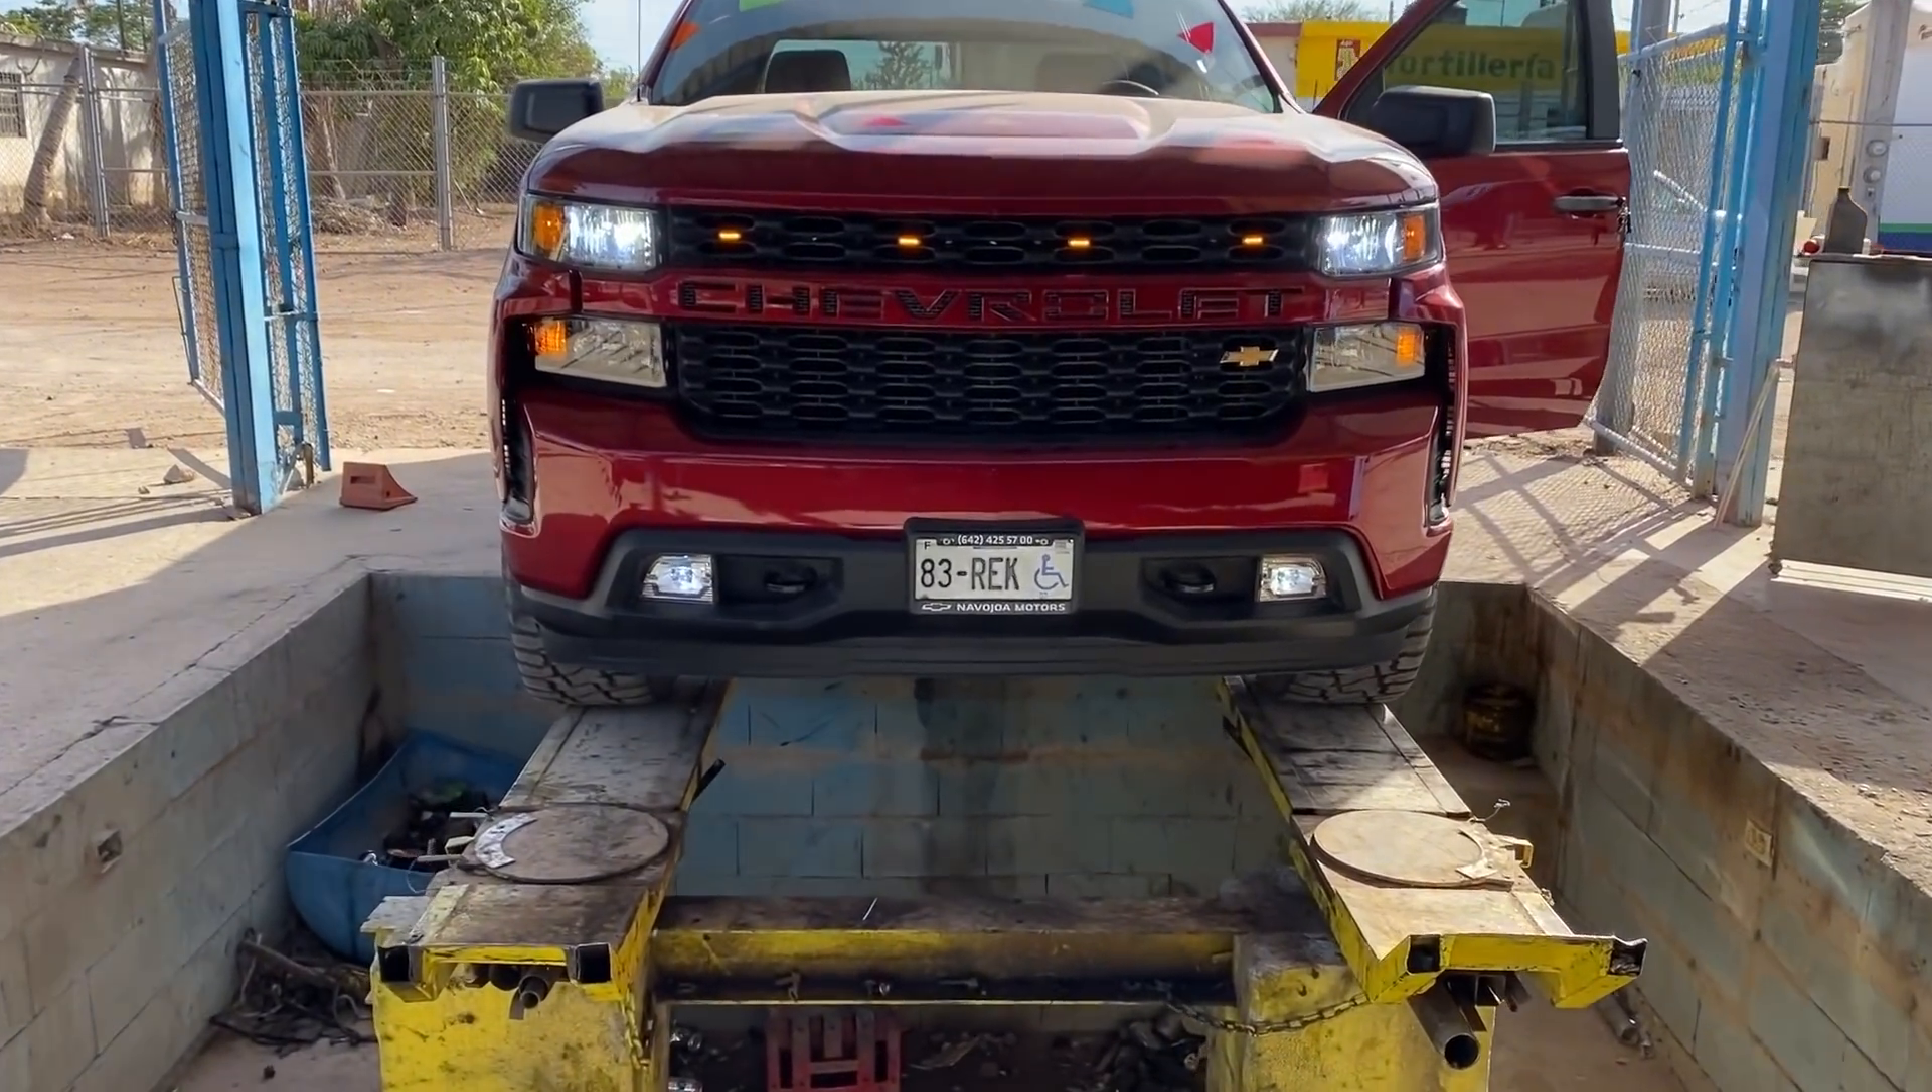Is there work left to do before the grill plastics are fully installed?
No.